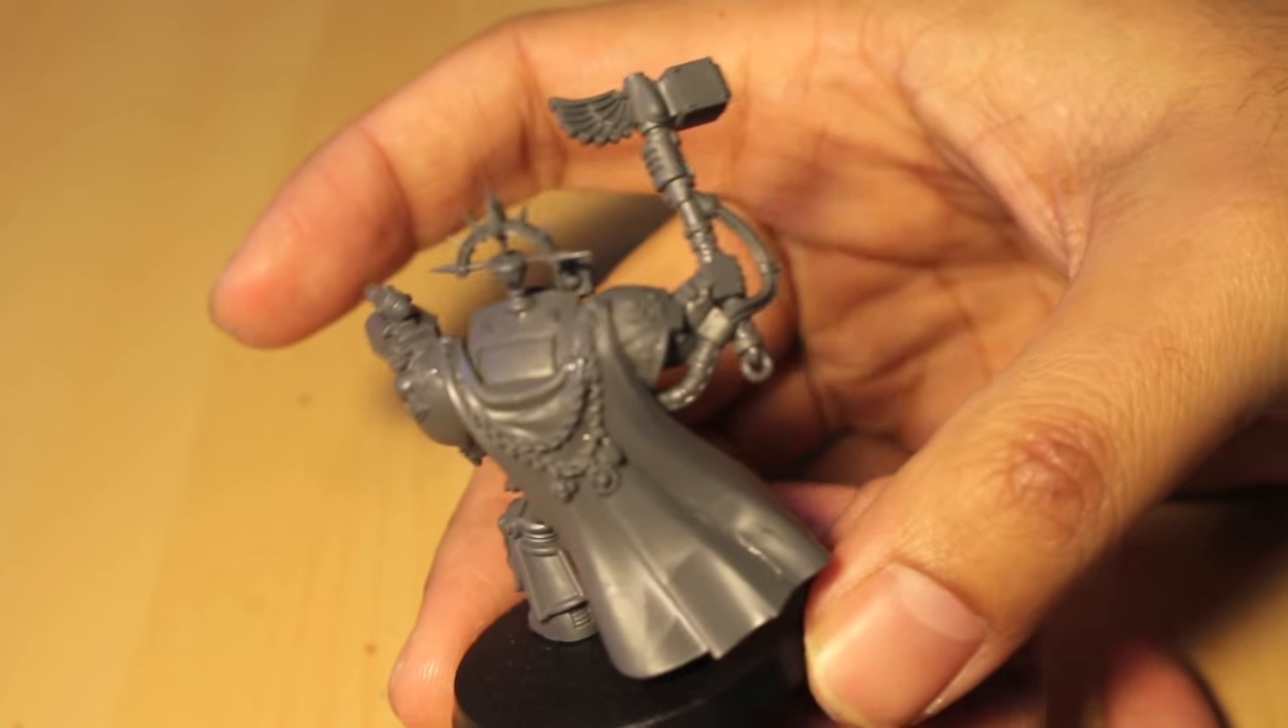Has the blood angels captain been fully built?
Yes.